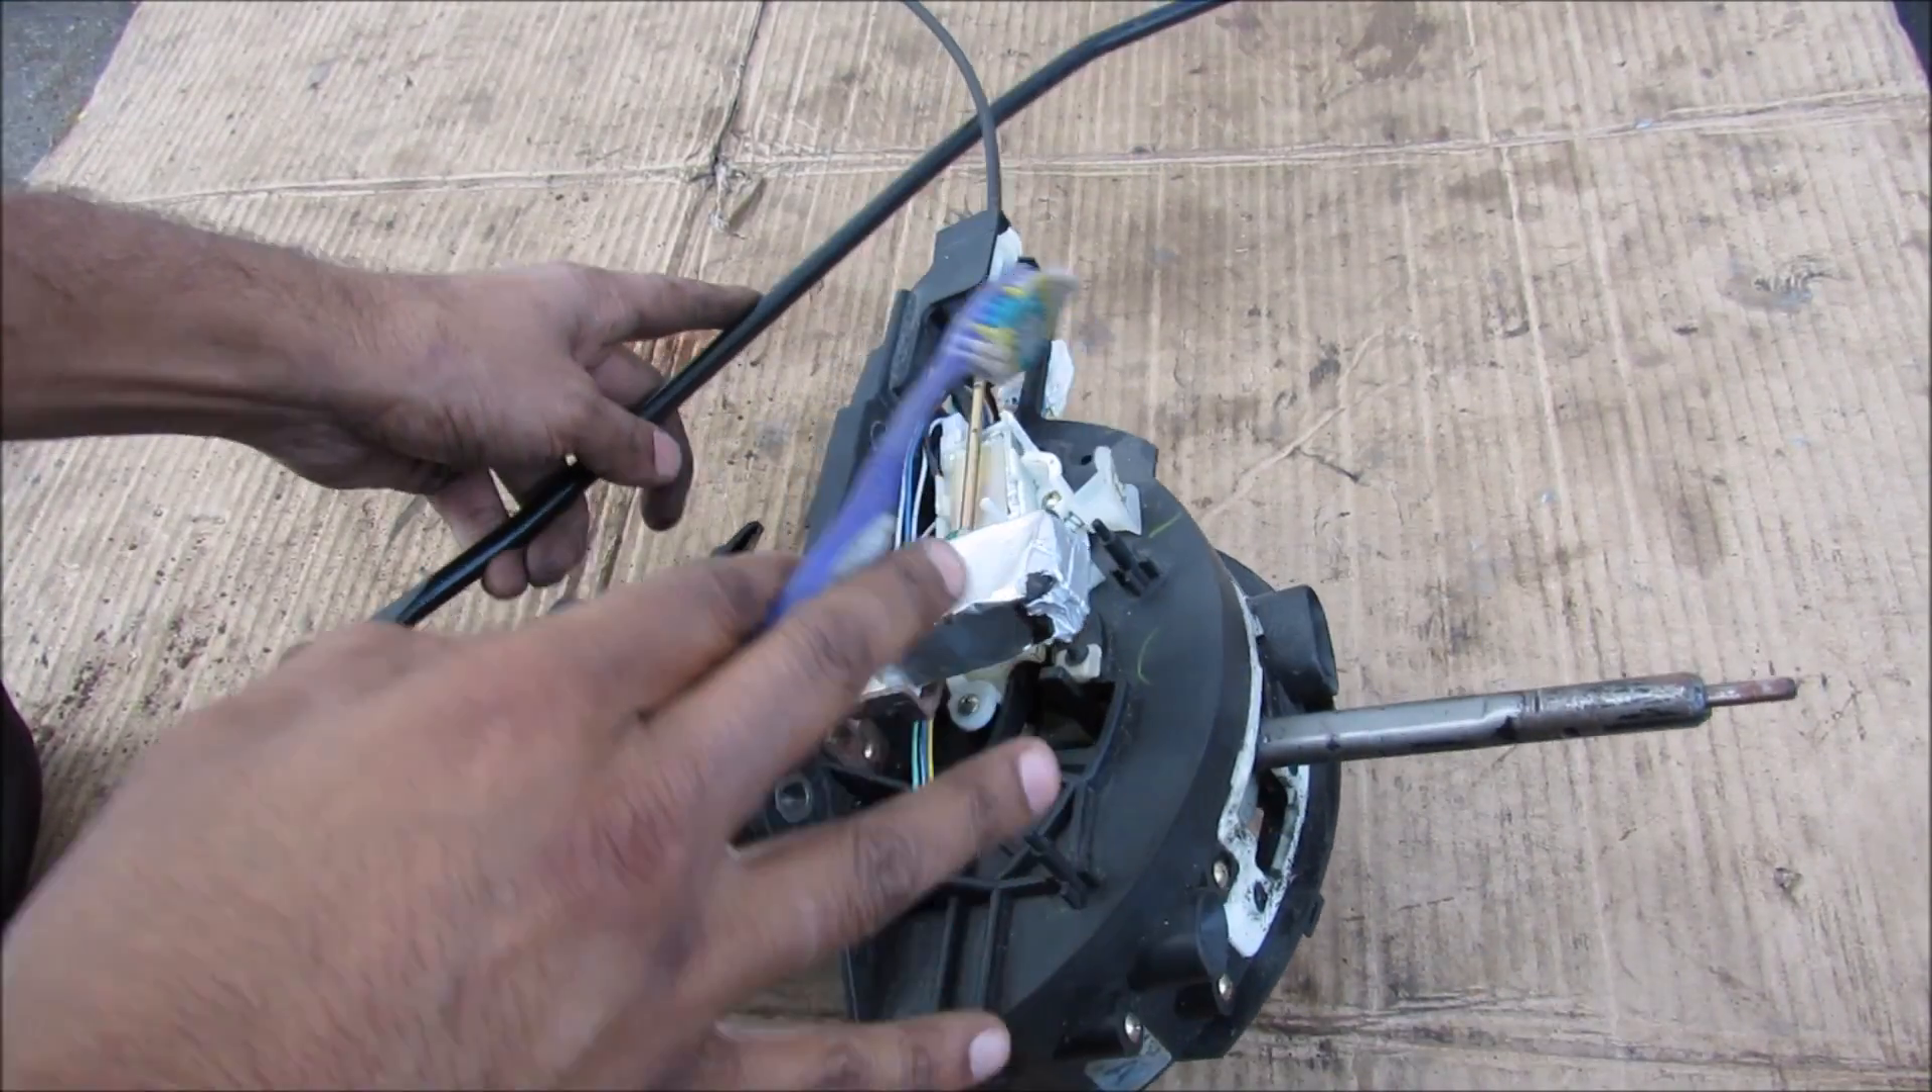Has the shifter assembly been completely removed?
Yes.